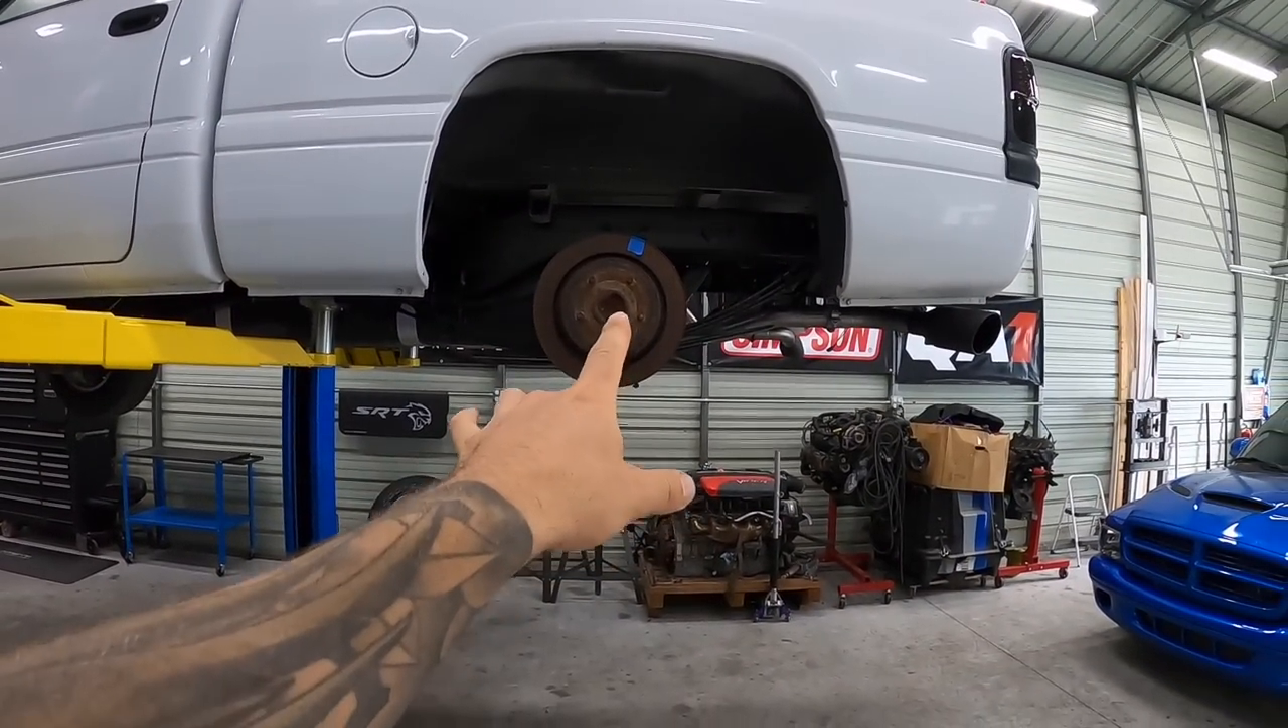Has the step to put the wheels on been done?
No.